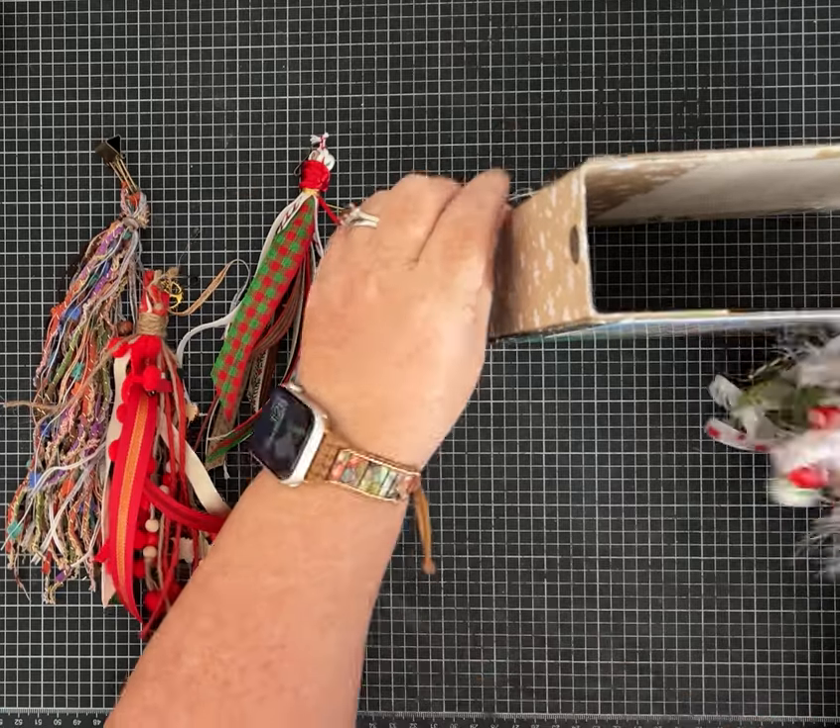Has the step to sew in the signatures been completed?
No.